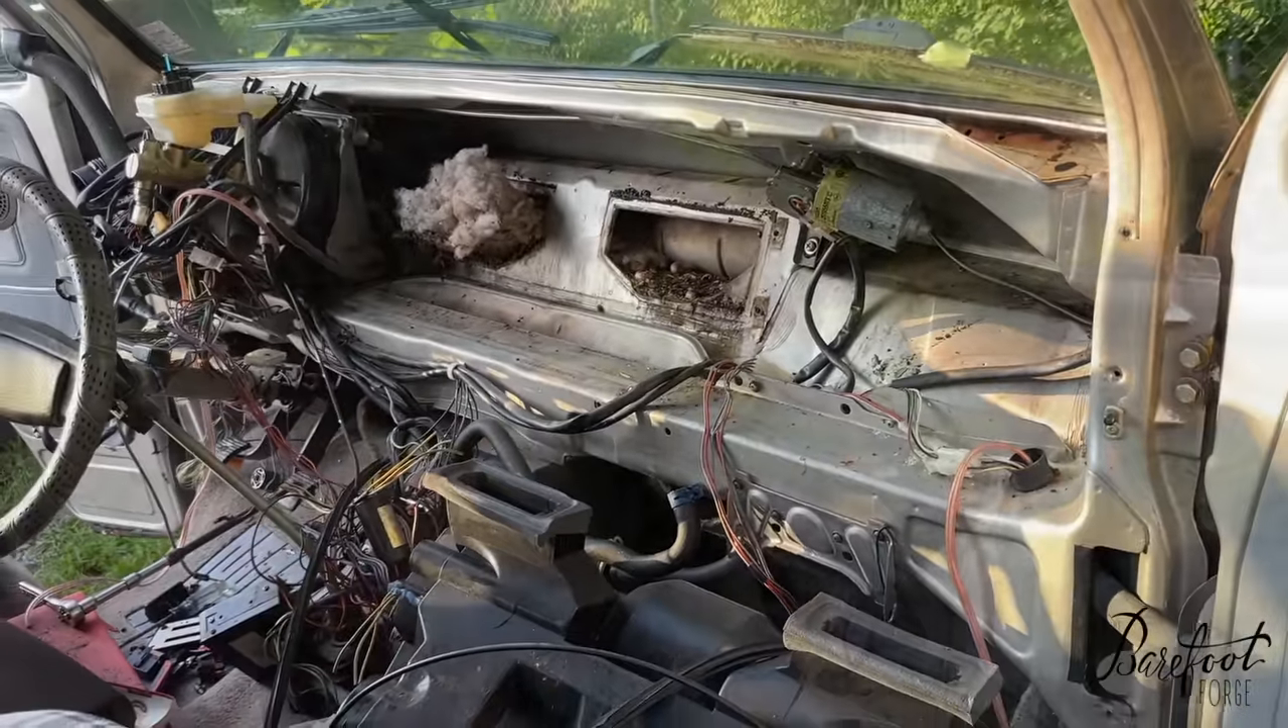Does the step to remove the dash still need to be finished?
No.